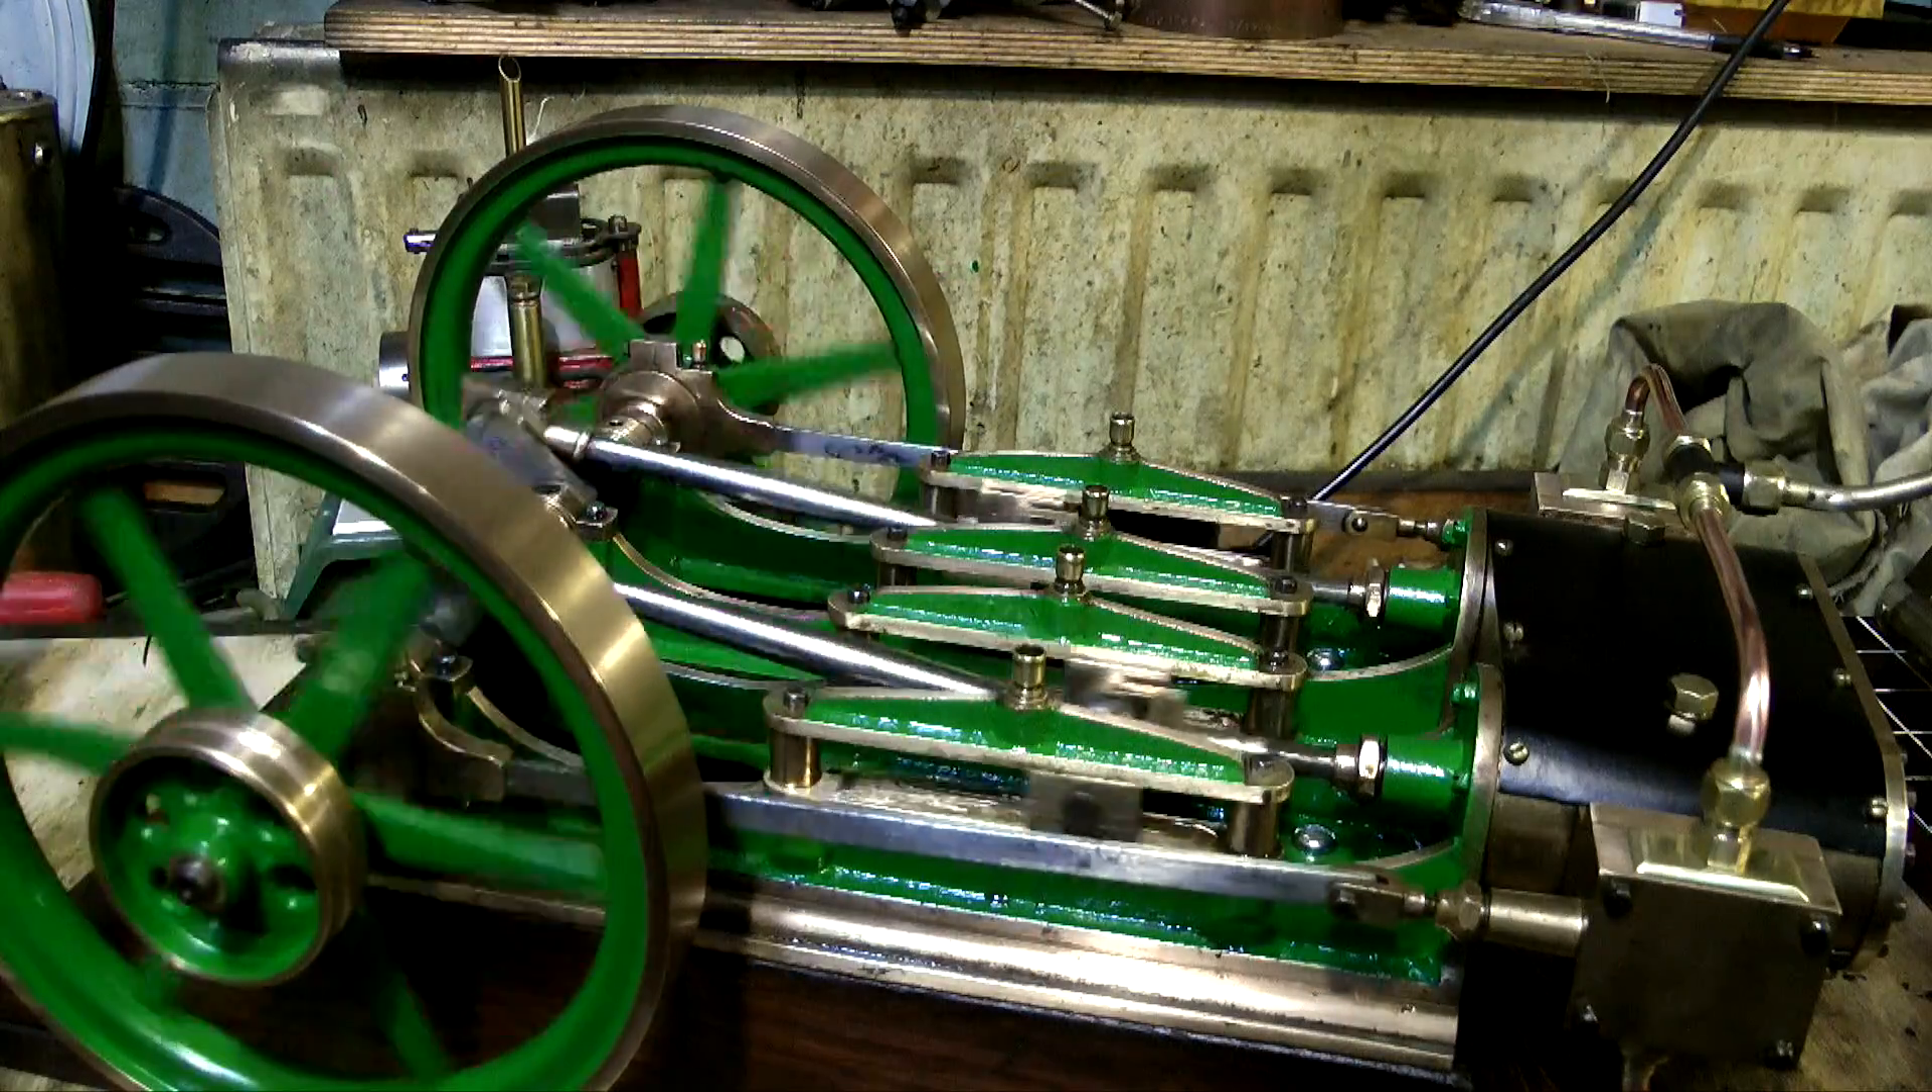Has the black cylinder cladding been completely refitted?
Yes.